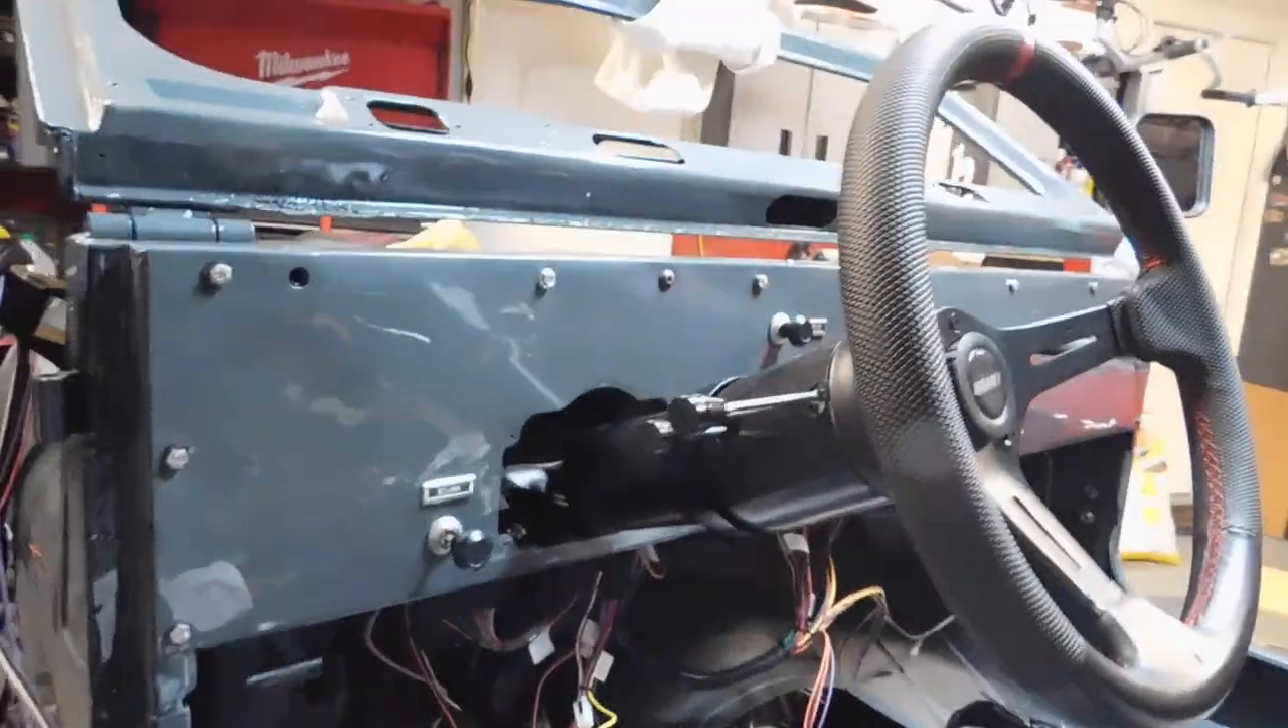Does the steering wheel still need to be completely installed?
No.